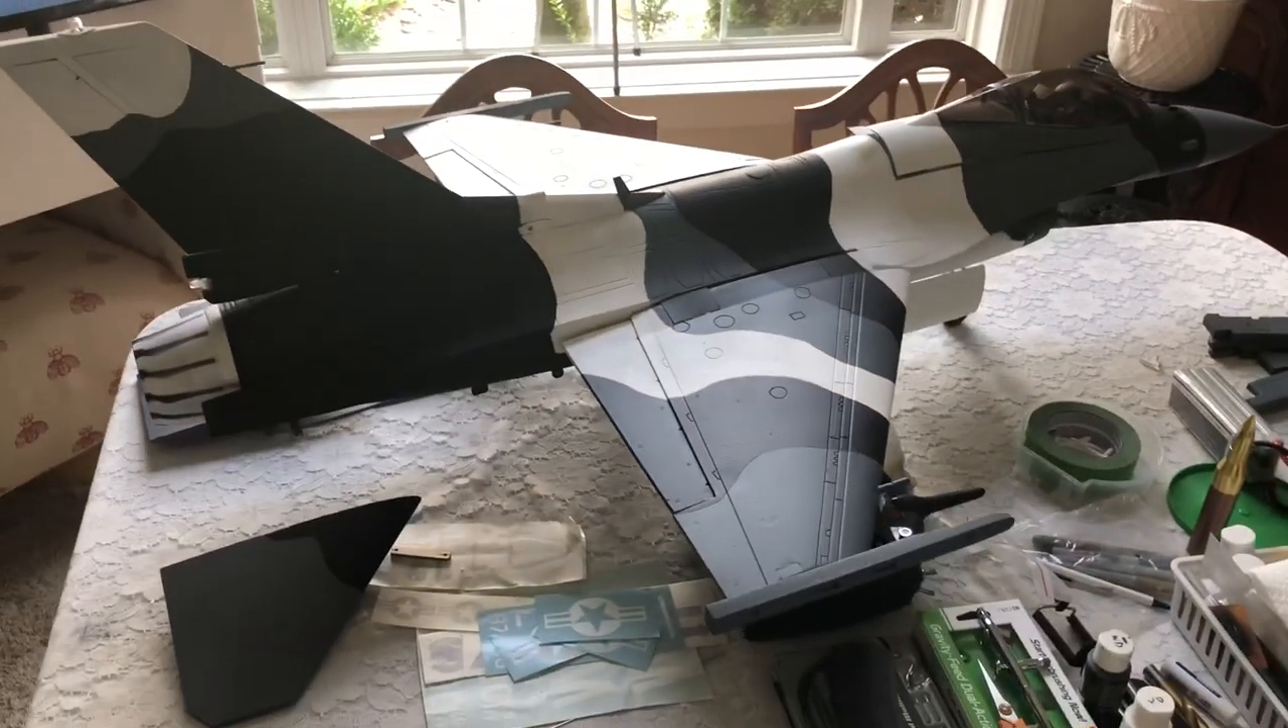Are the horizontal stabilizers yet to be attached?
Yes.